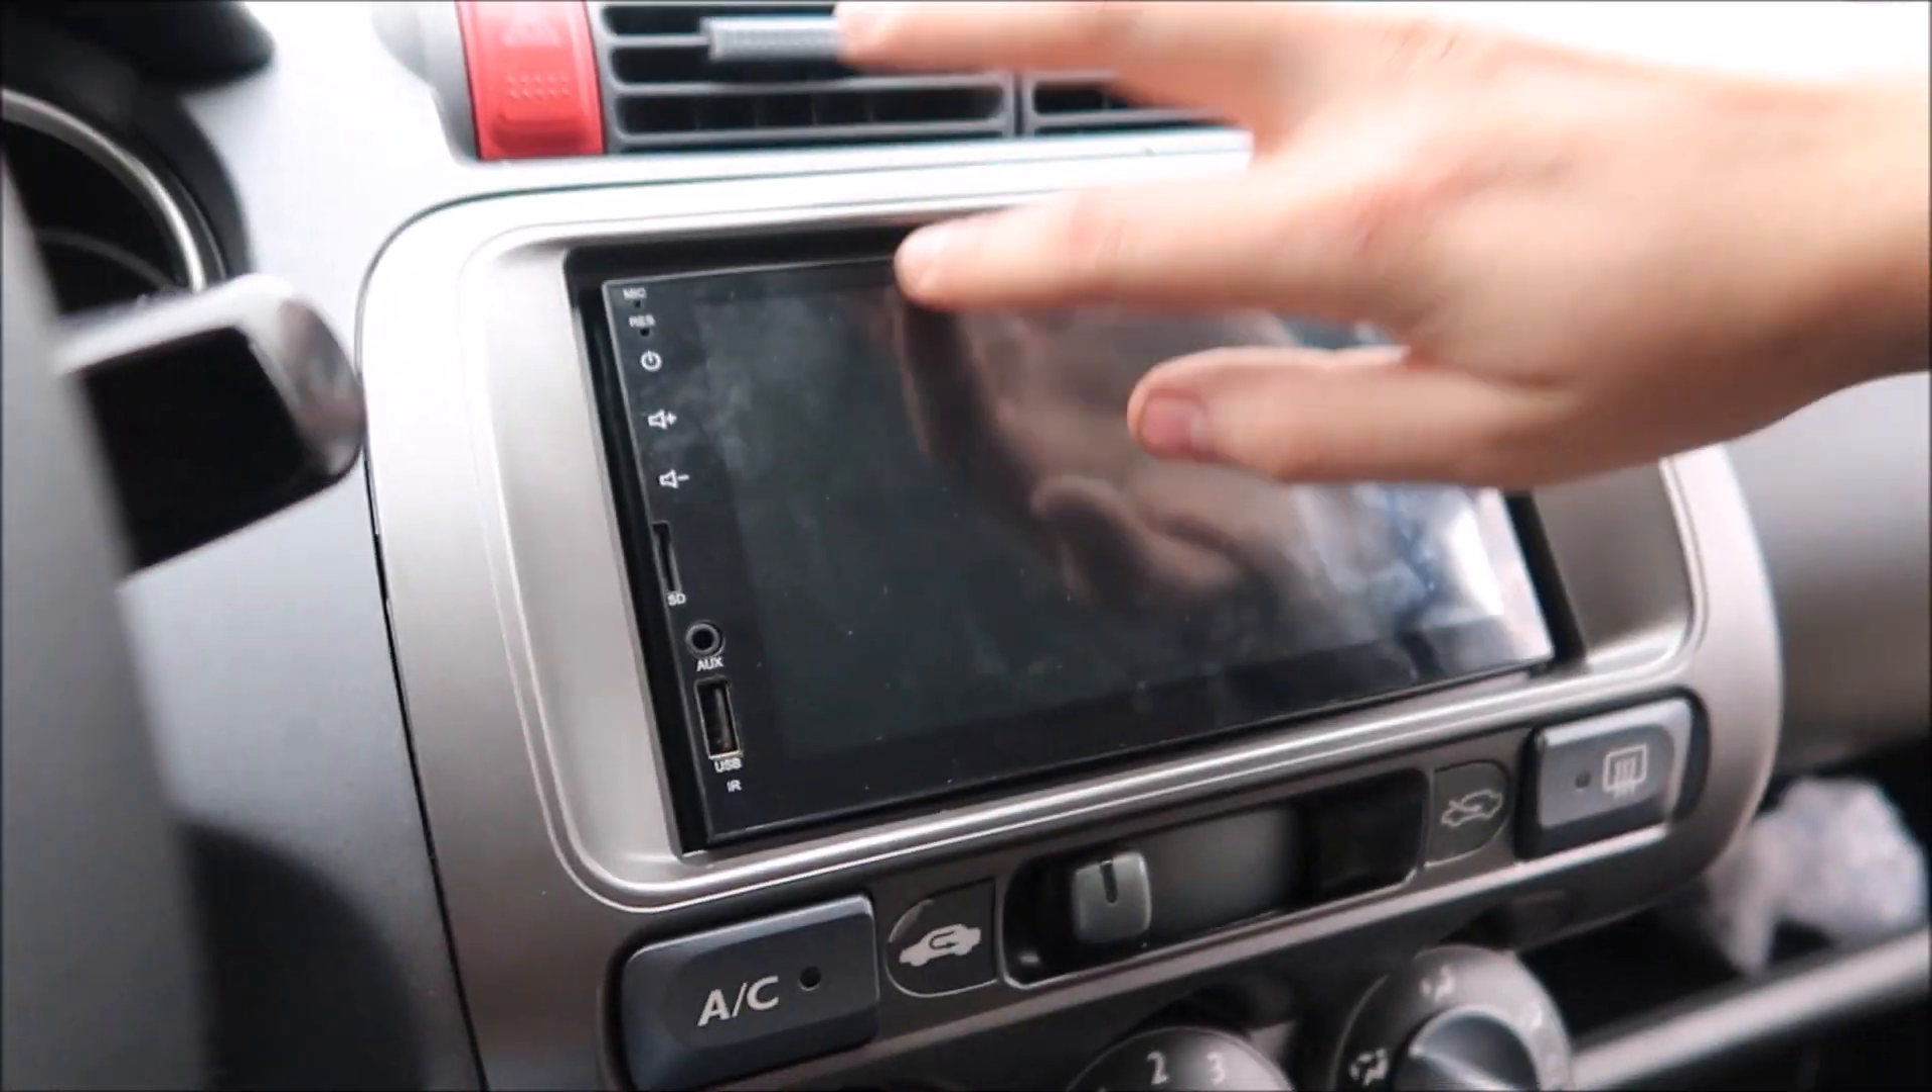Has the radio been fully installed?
Yes.